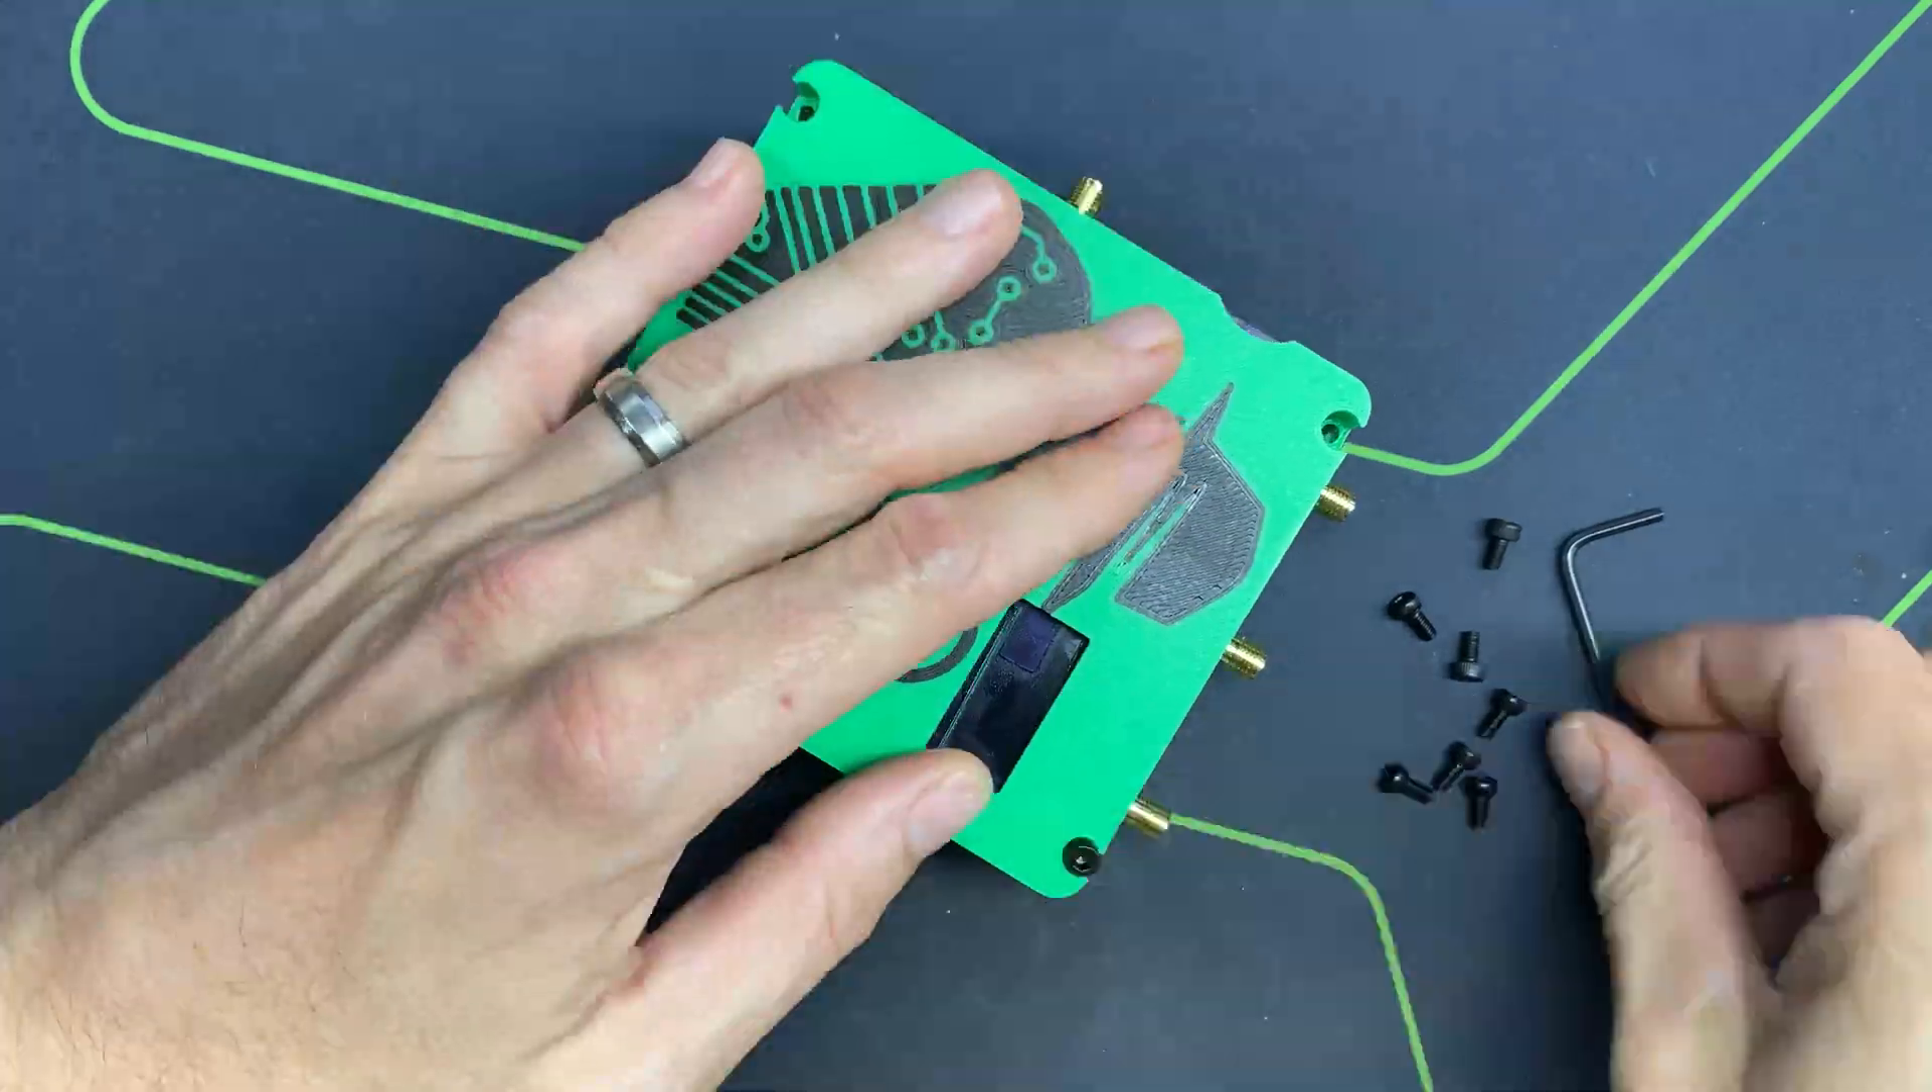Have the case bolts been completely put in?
No.